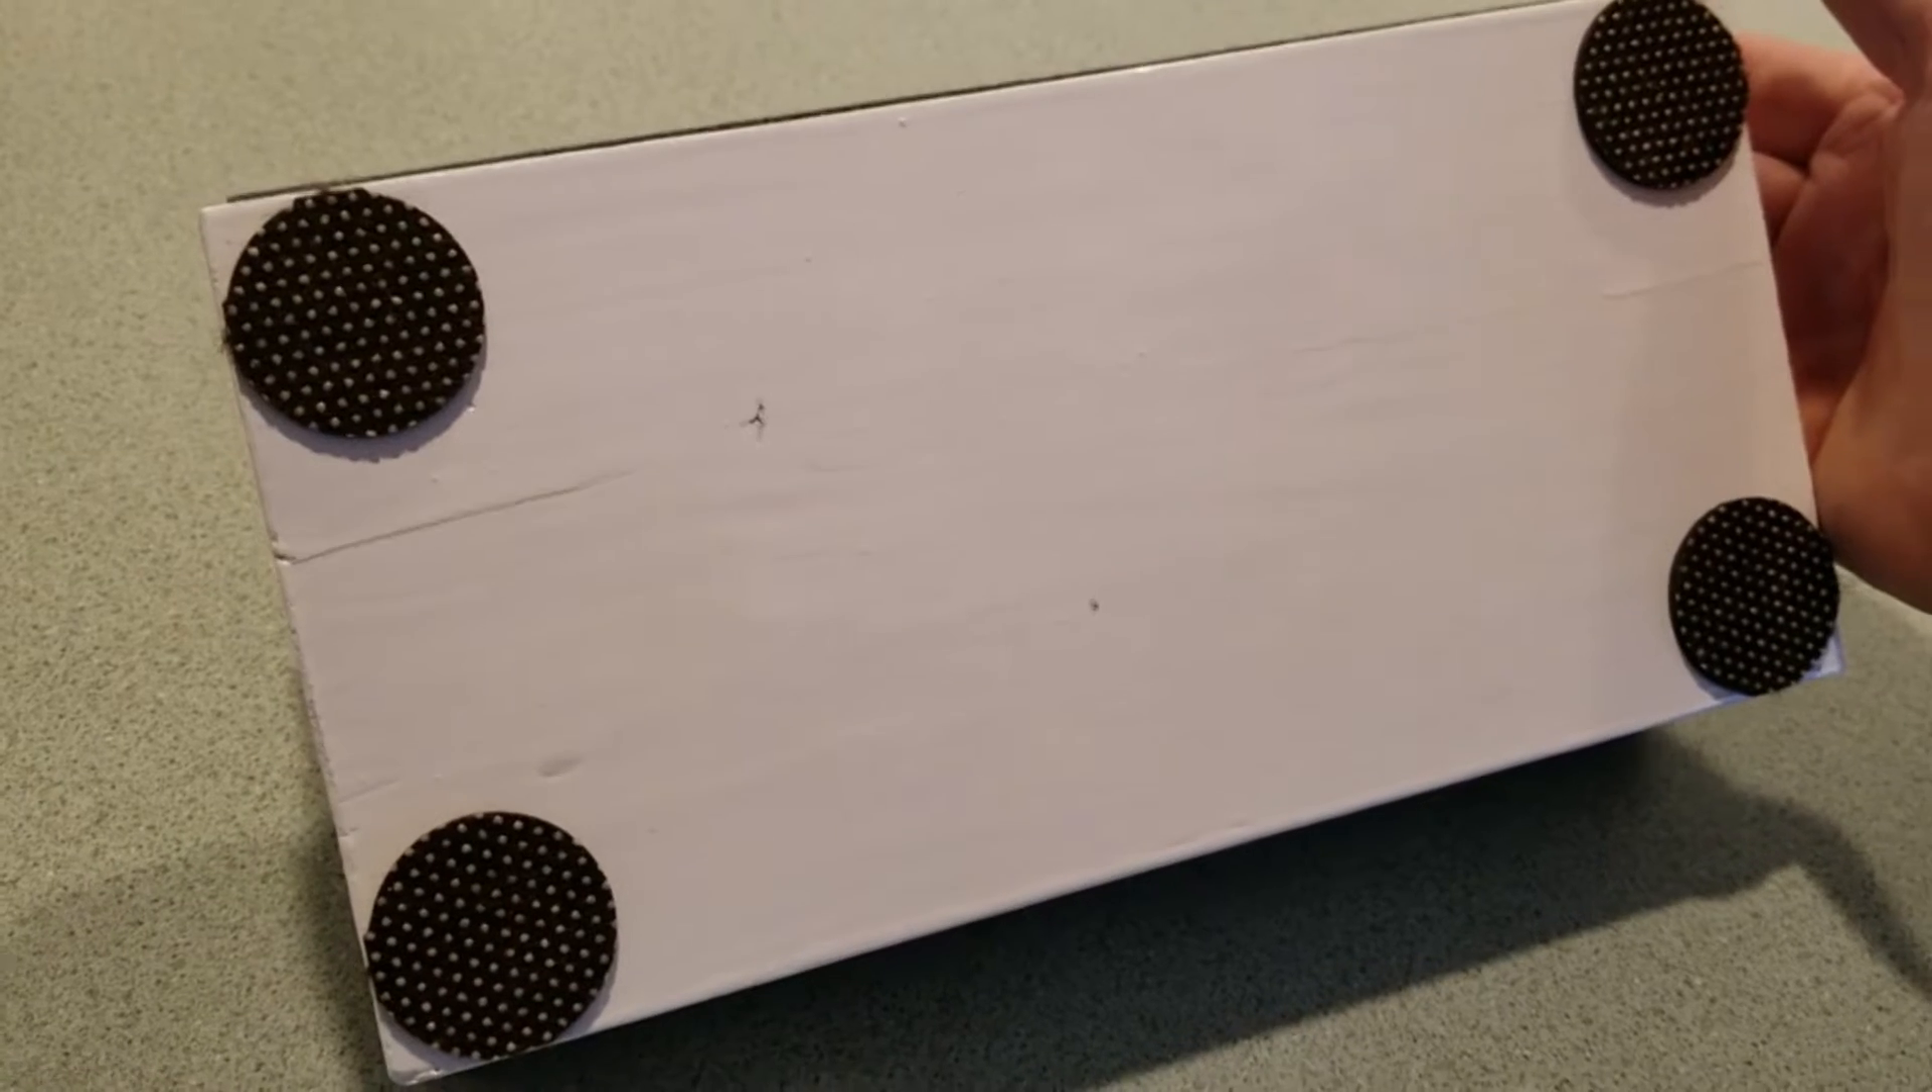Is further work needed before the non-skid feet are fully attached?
No.